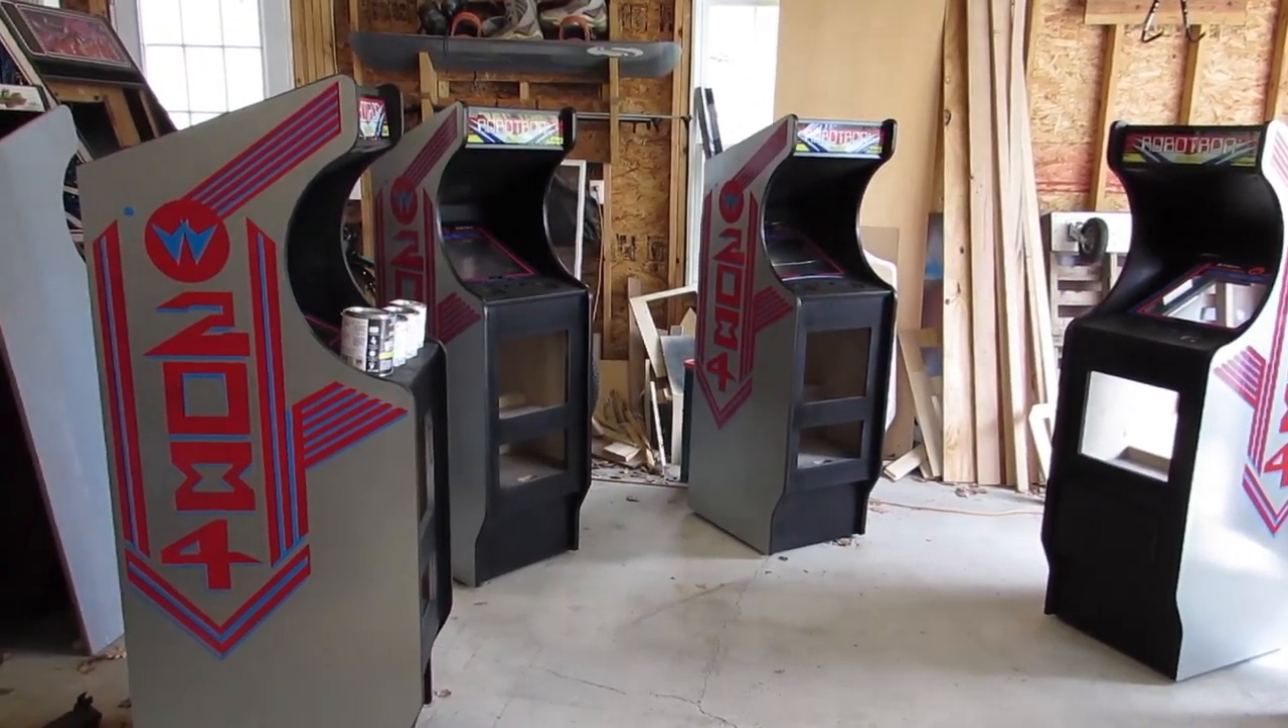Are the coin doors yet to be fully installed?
Yes.